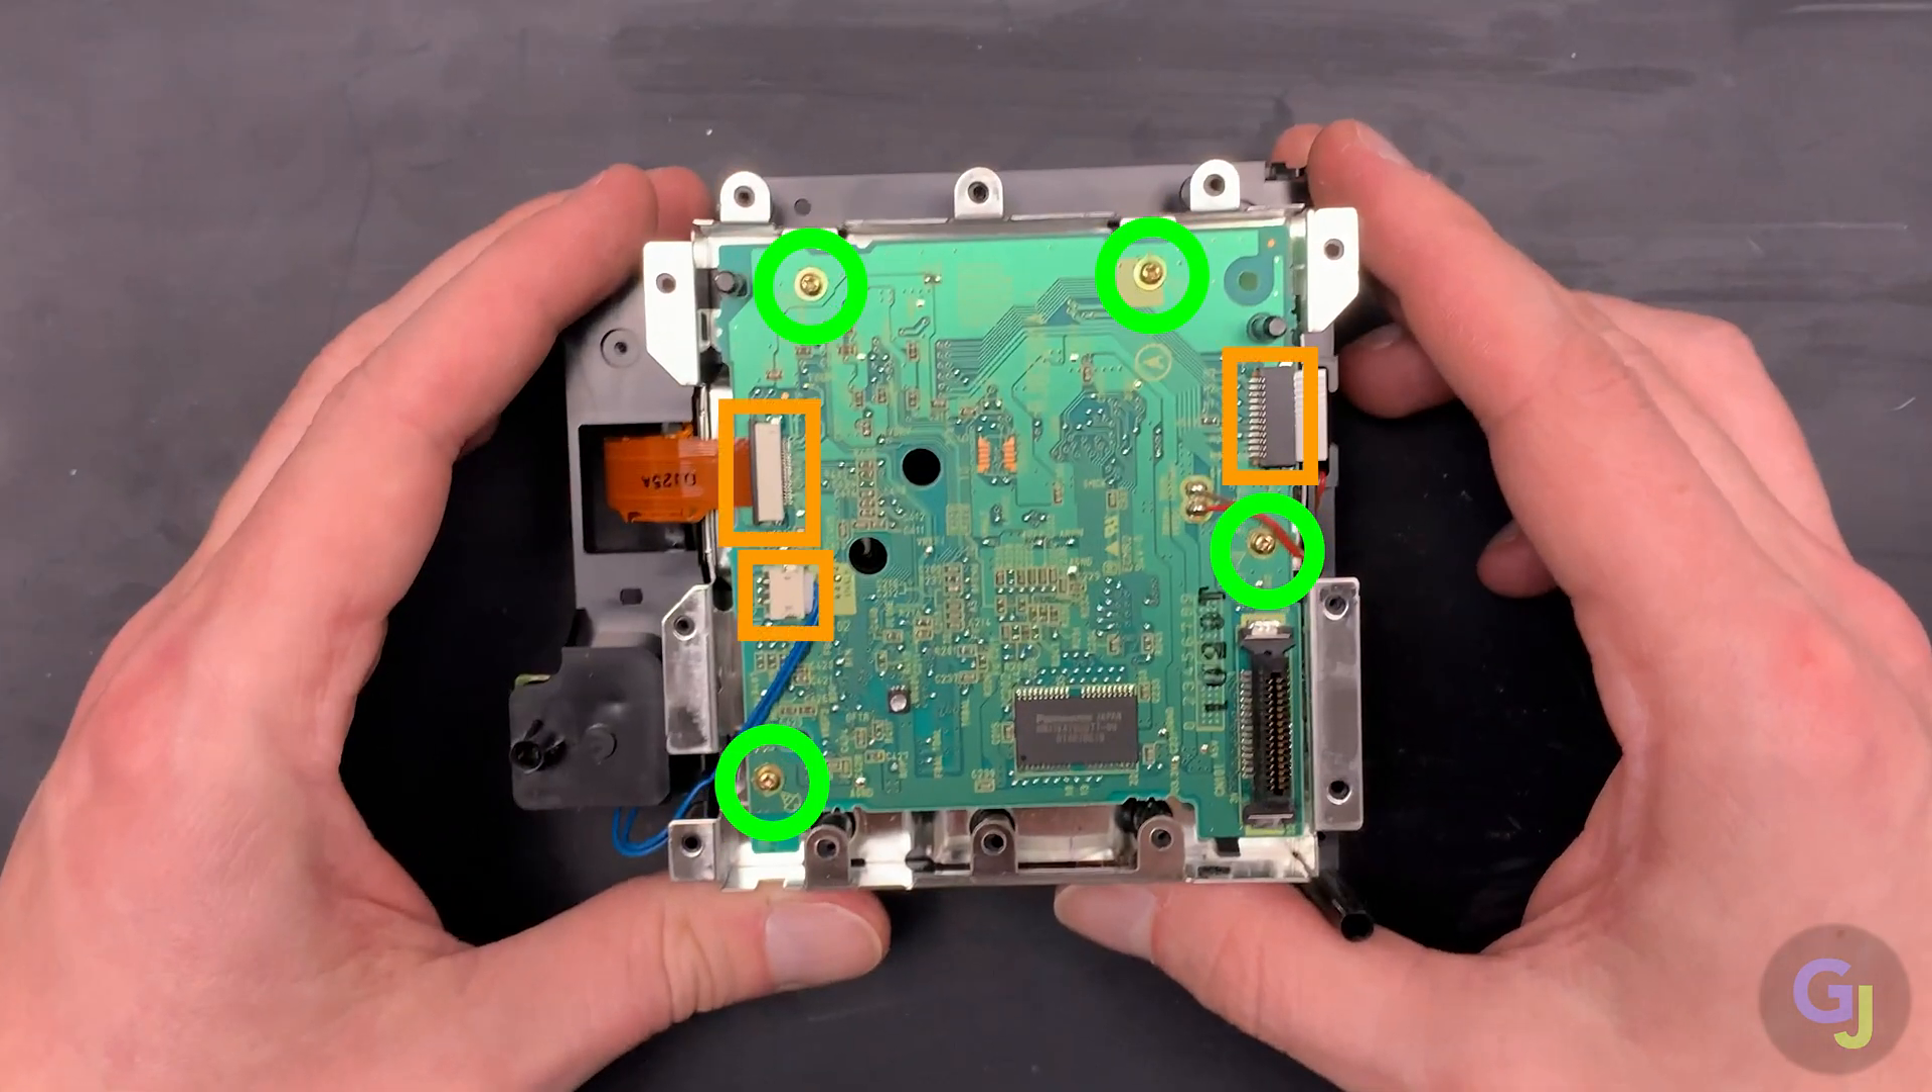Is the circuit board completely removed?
No.